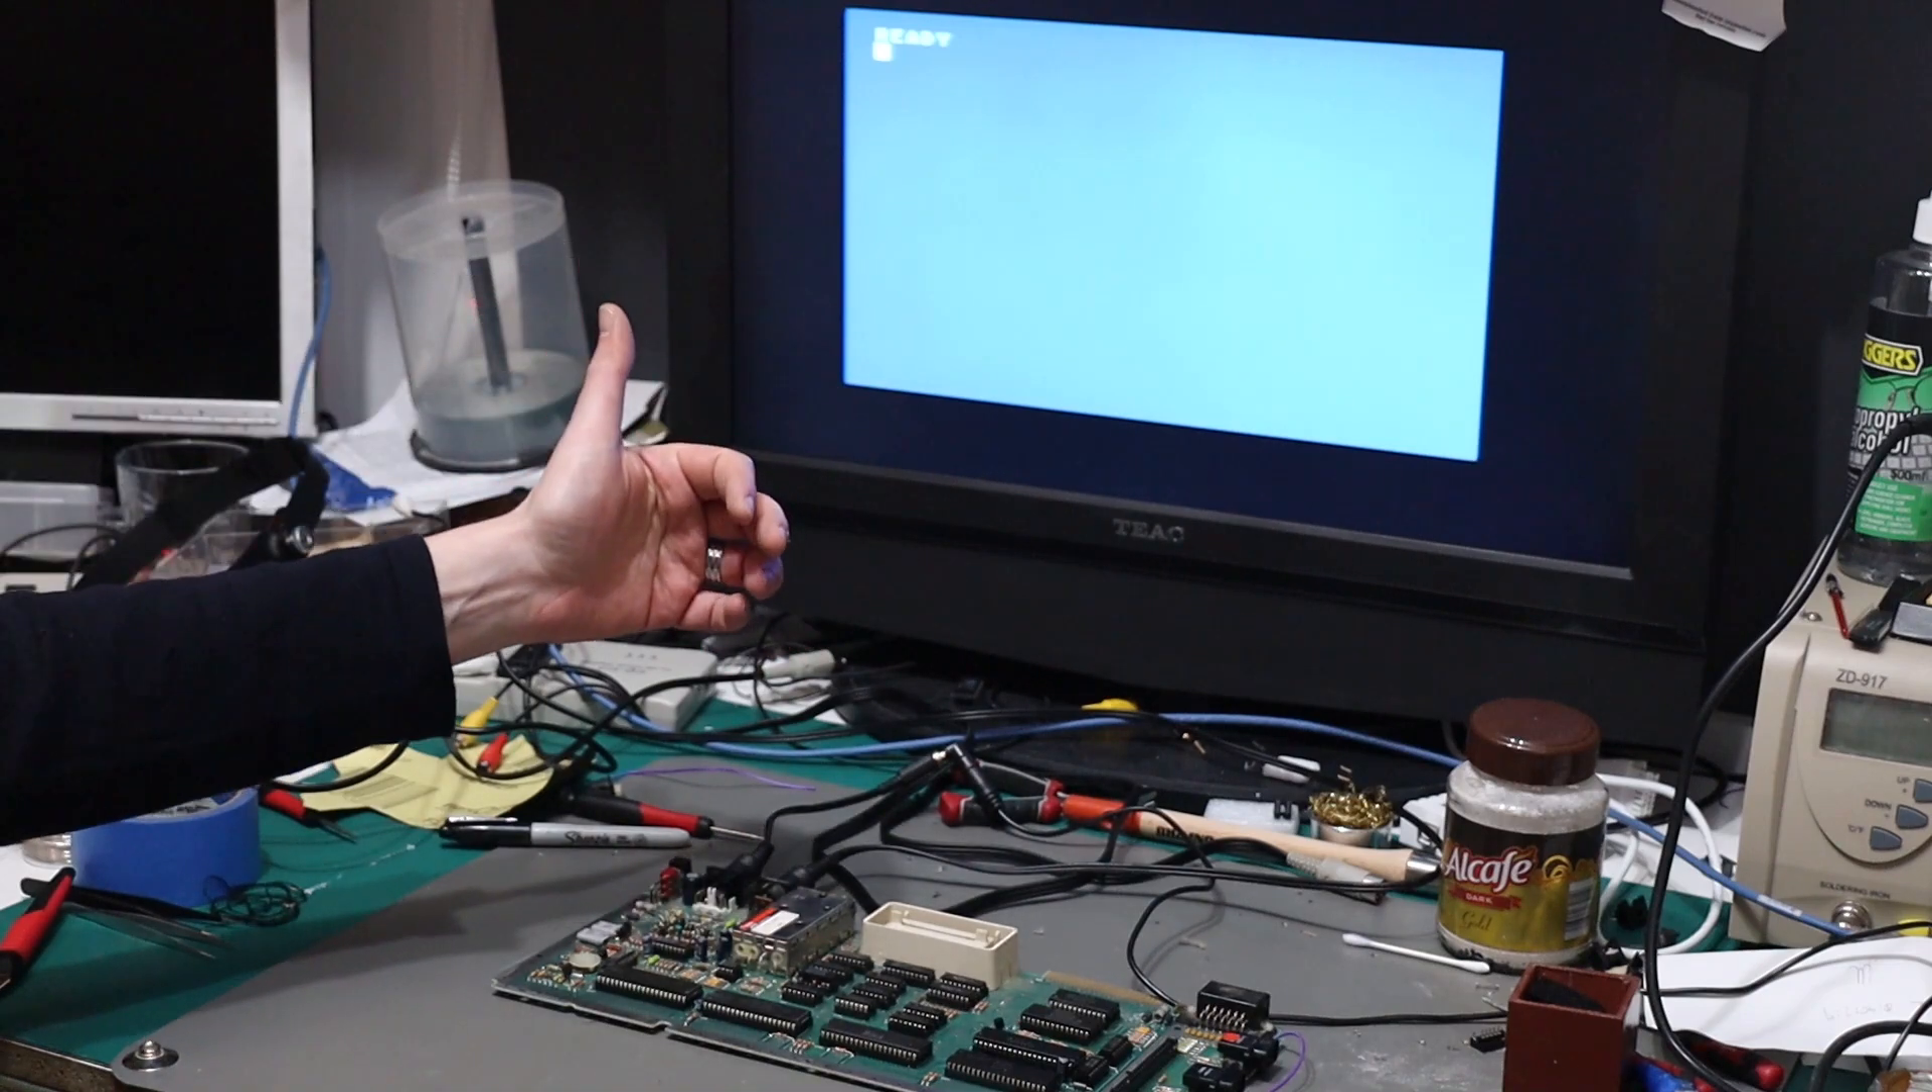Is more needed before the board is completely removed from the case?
No.